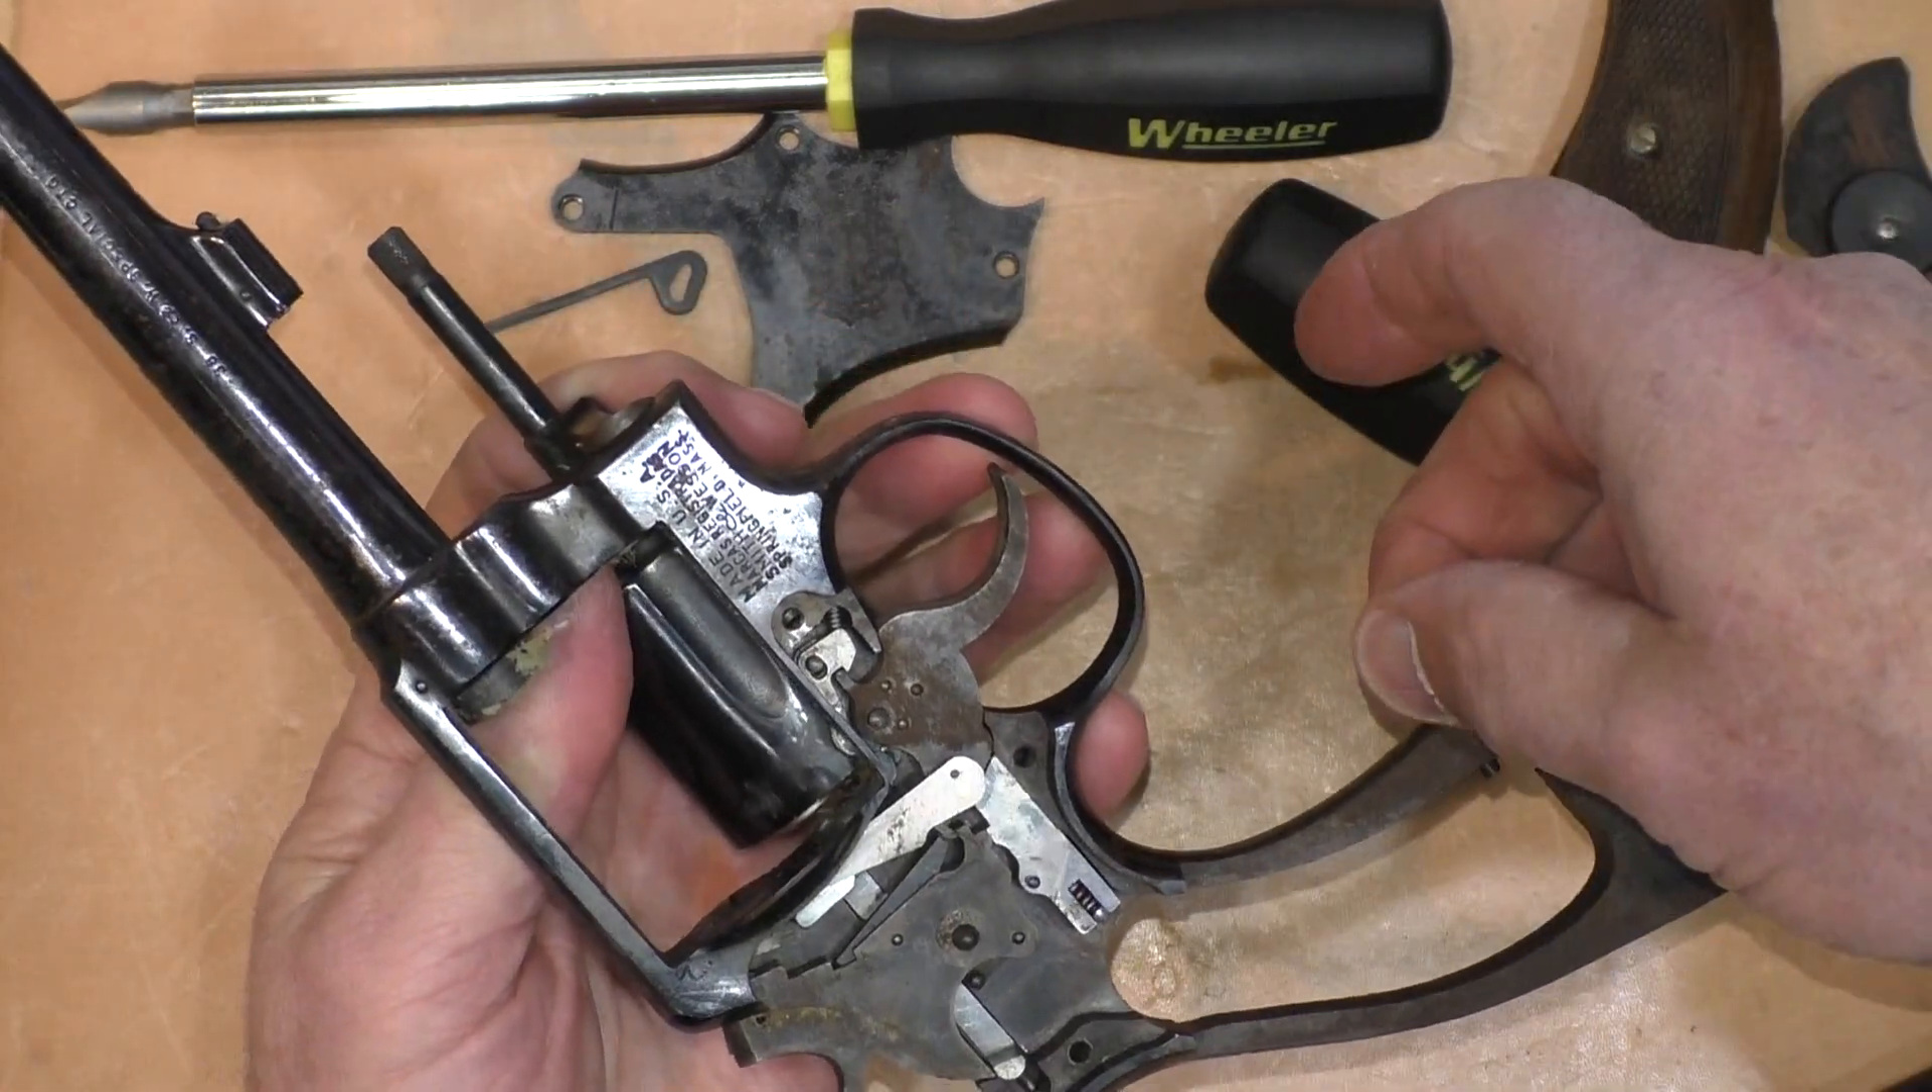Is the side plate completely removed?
Yes.